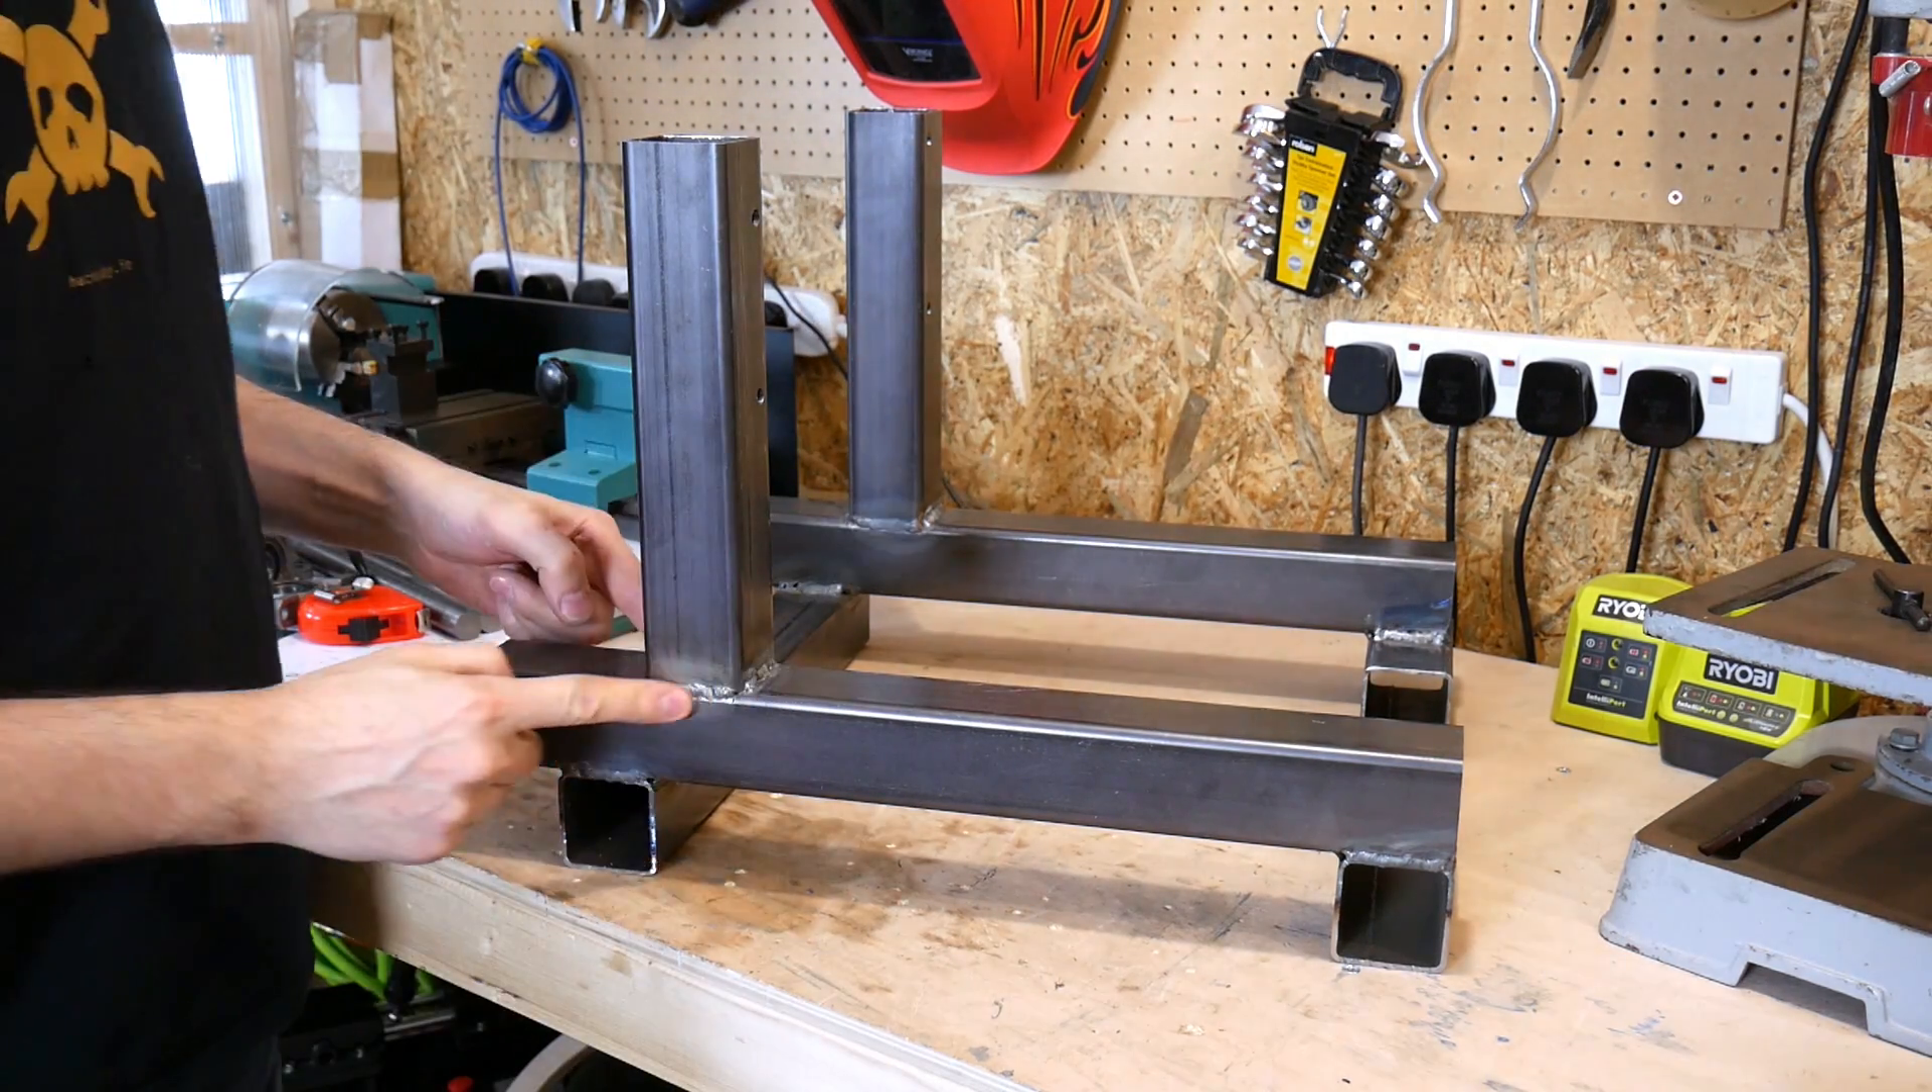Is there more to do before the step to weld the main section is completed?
No.